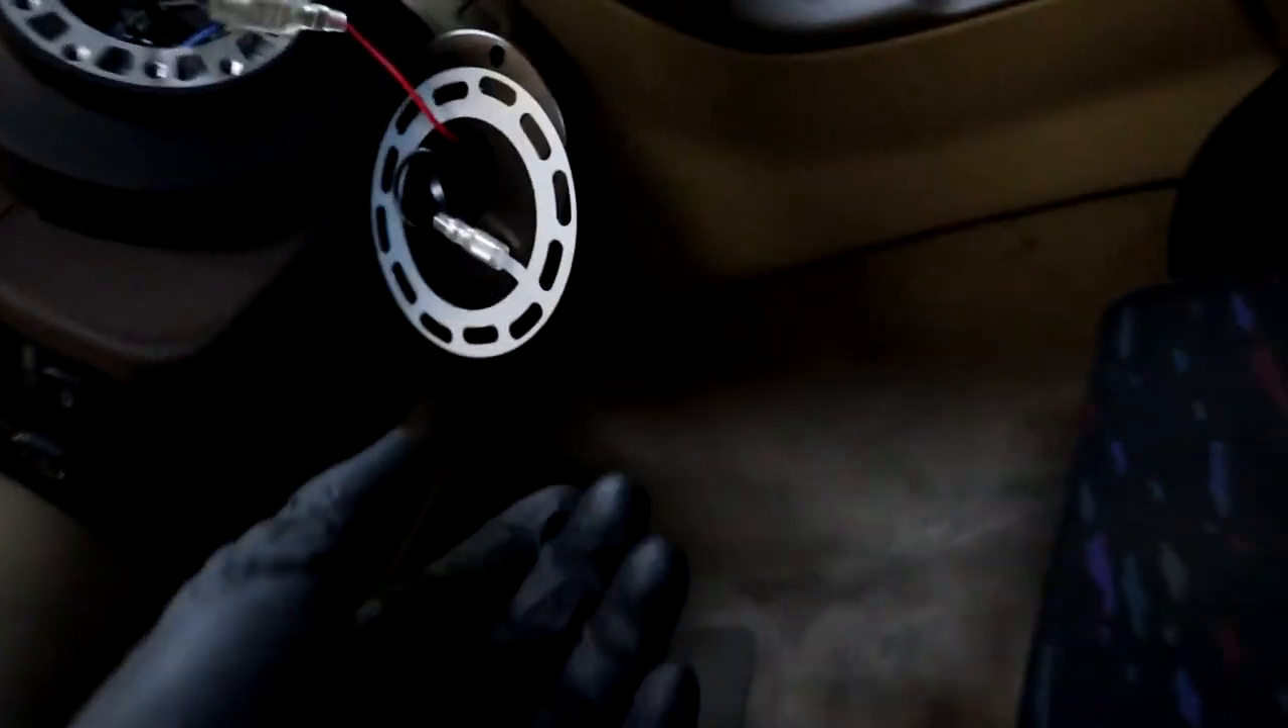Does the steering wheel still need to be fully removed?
No.